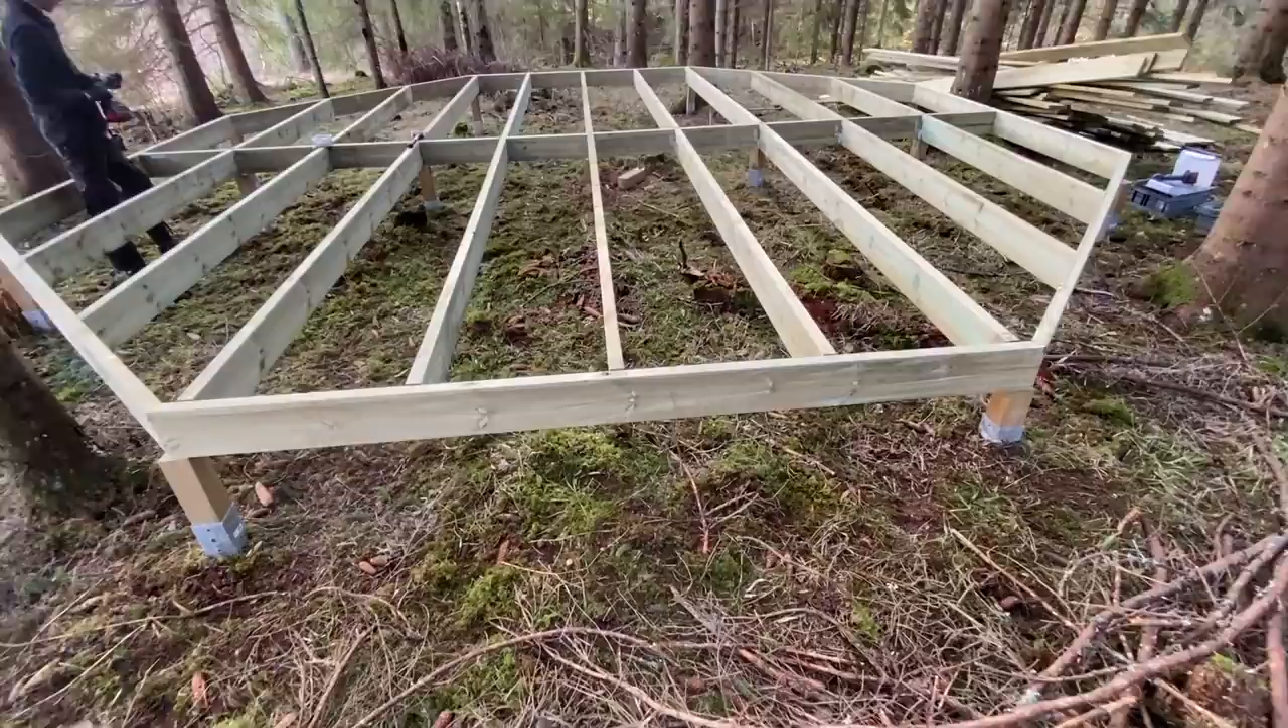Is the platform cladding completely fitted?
No.